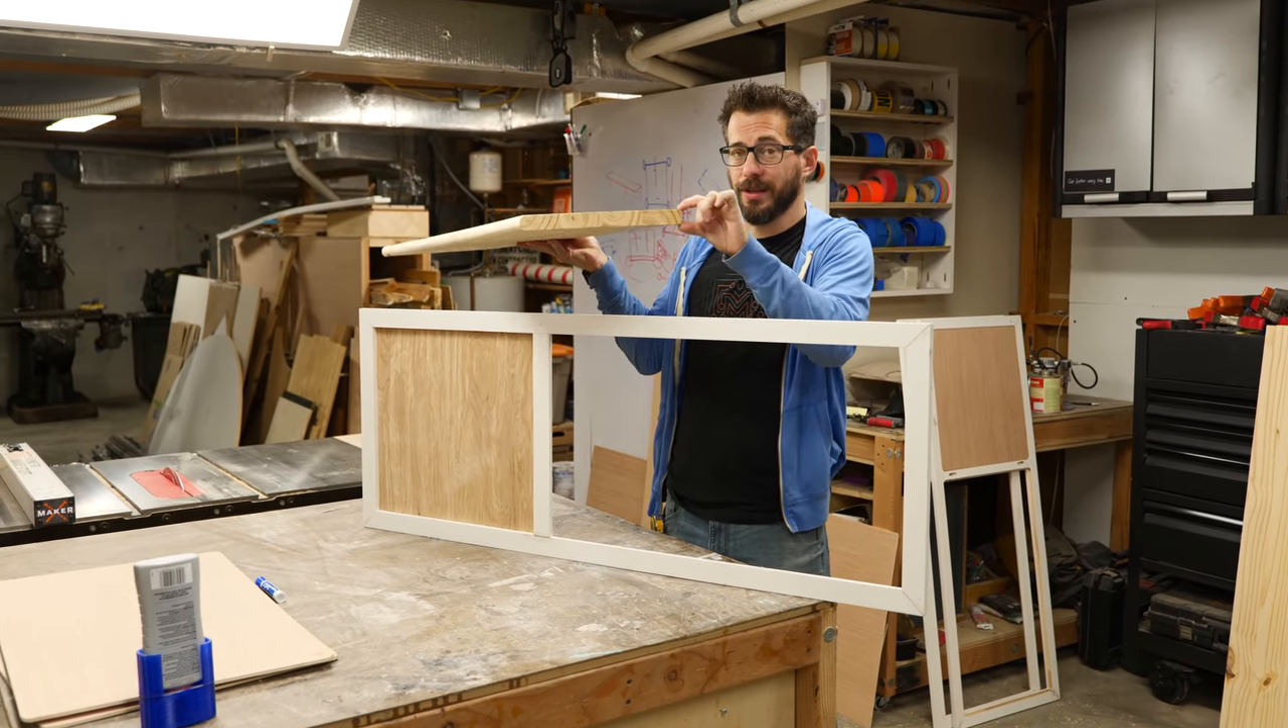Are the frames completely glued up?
Yes.